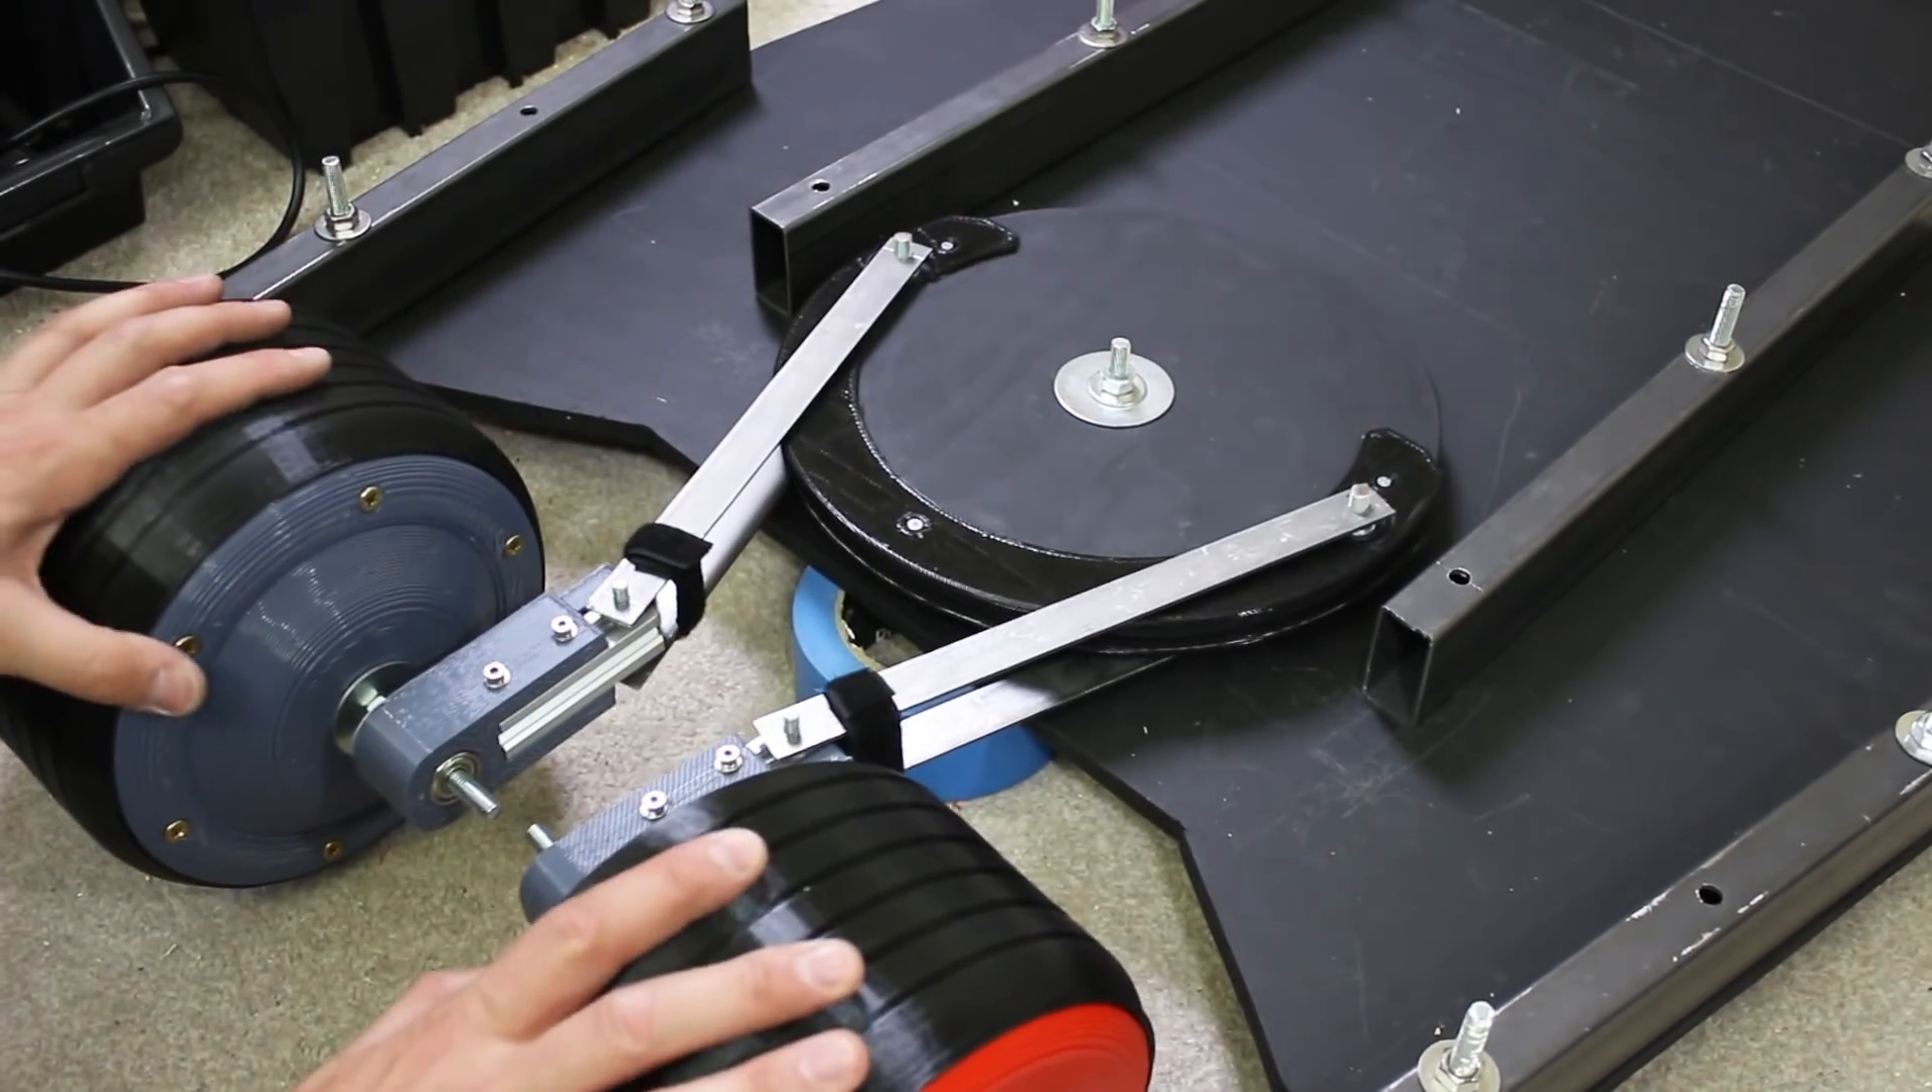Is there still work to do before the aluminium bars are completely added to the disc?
No.